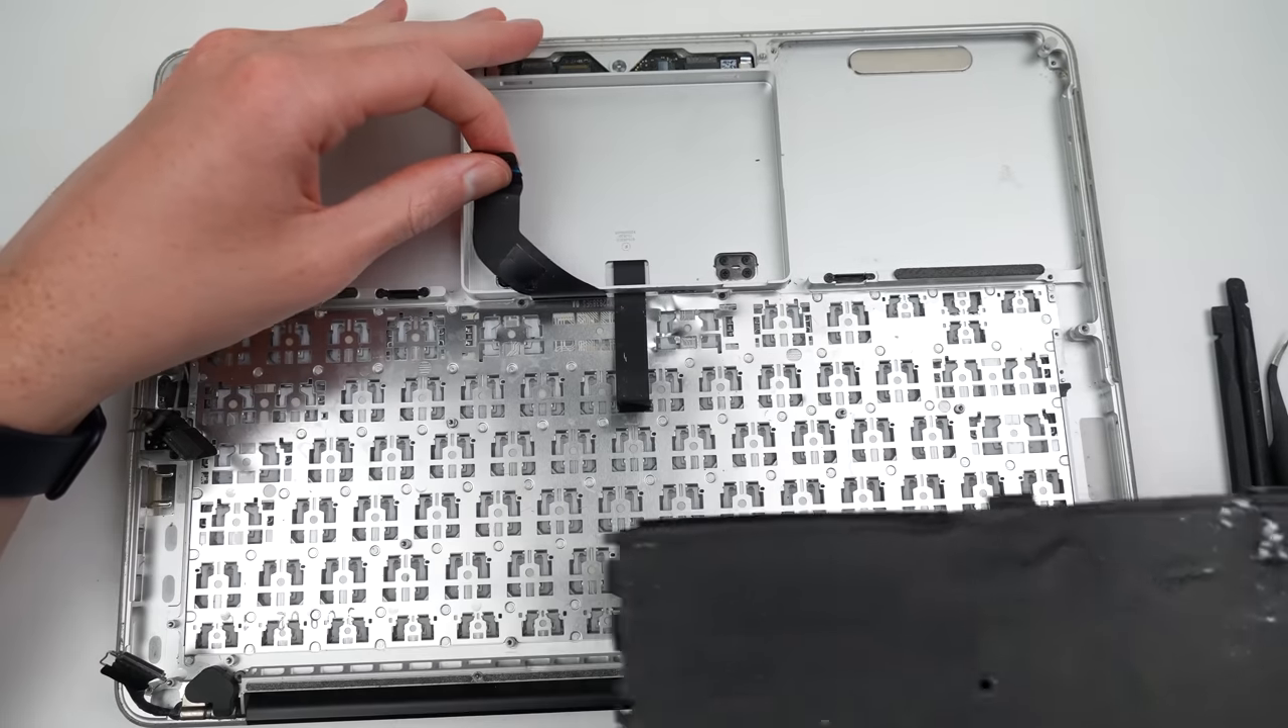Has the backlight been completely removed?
Yes.